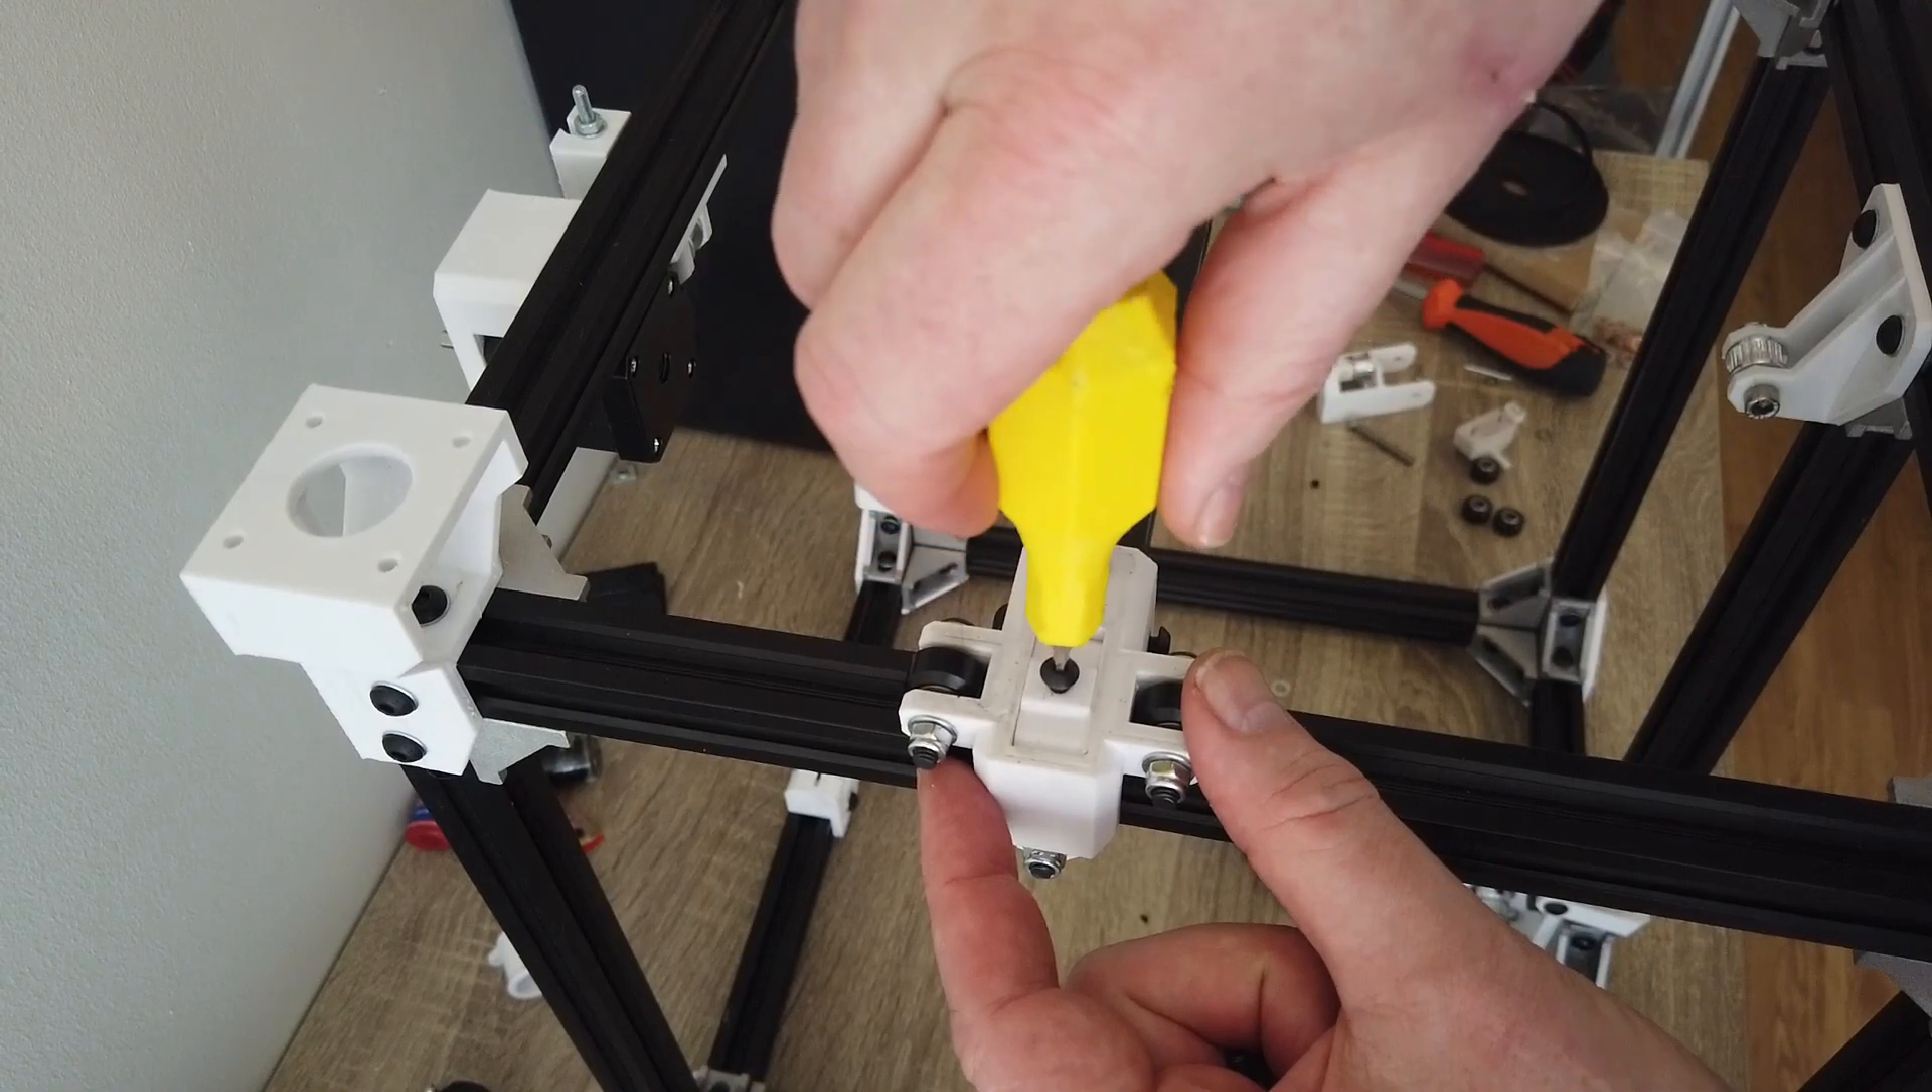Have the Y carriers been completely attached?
No.